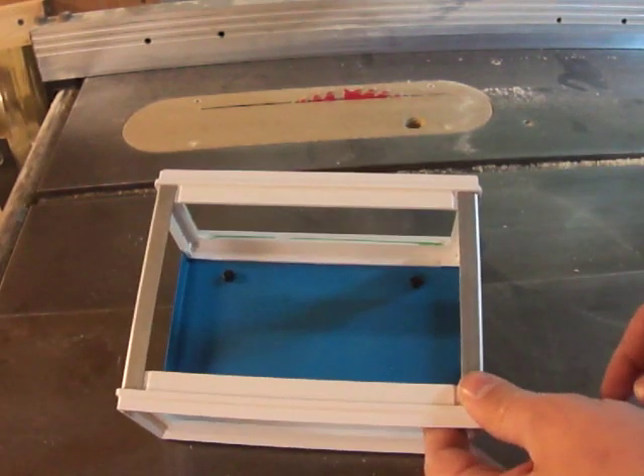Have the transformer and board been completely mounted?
No.